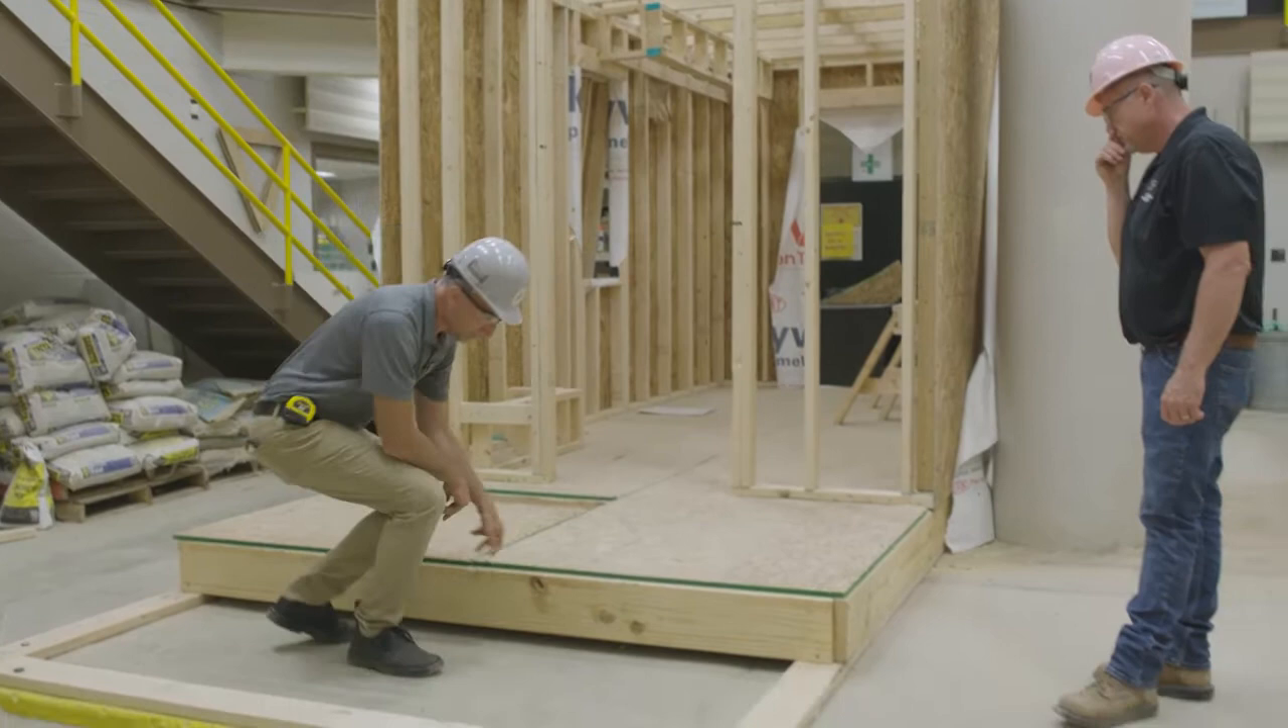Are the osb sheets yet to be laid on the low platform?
No.